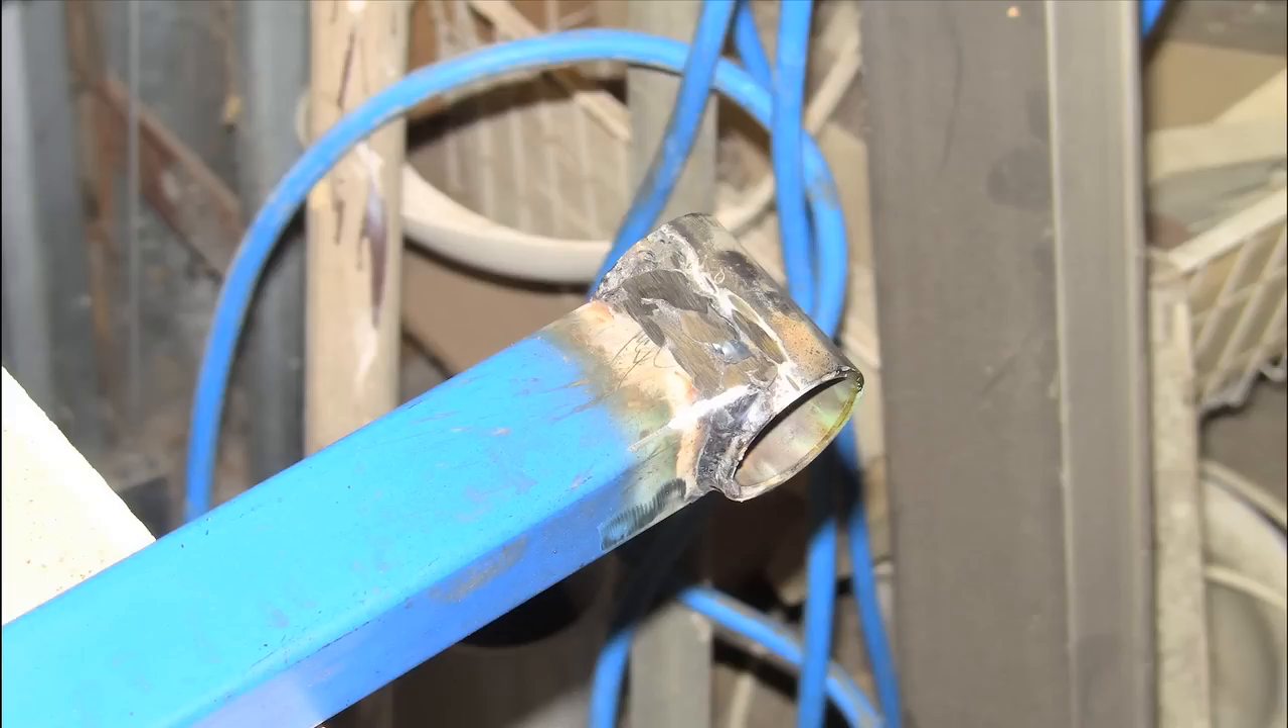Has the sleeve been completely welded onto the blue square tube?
Yes.